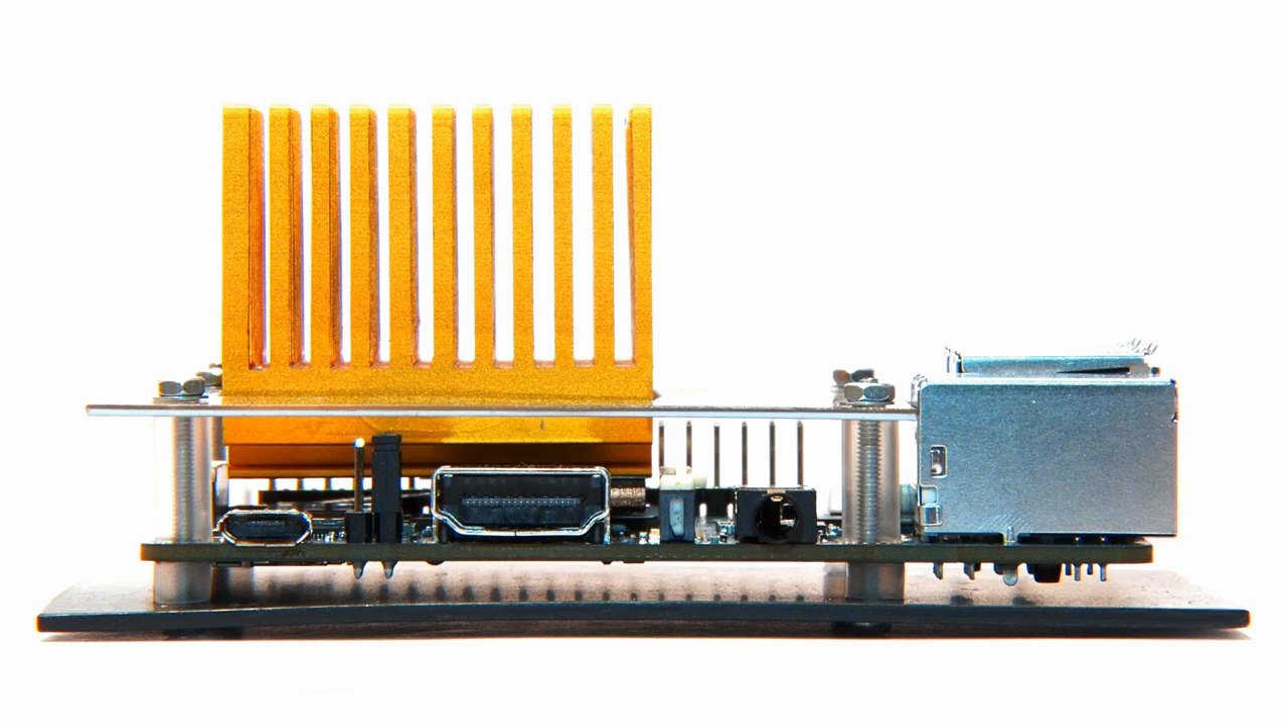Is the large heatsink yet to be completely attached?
No.